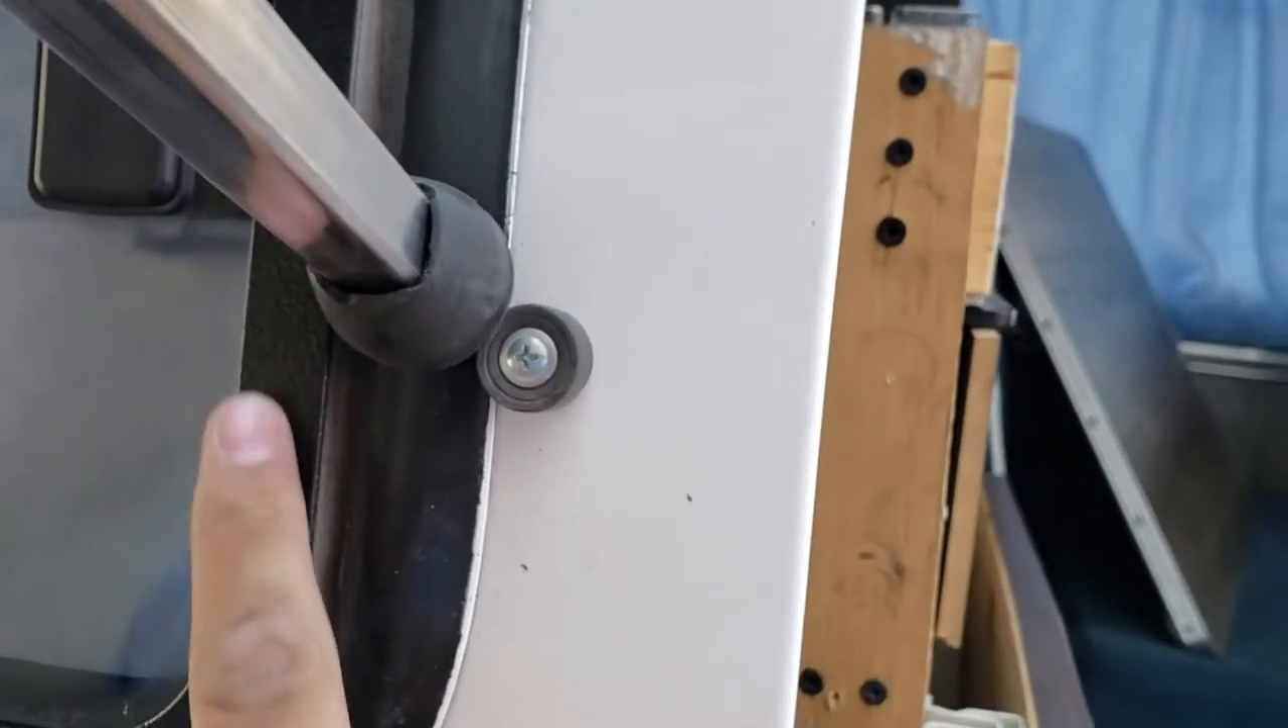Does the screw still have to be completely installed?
No.